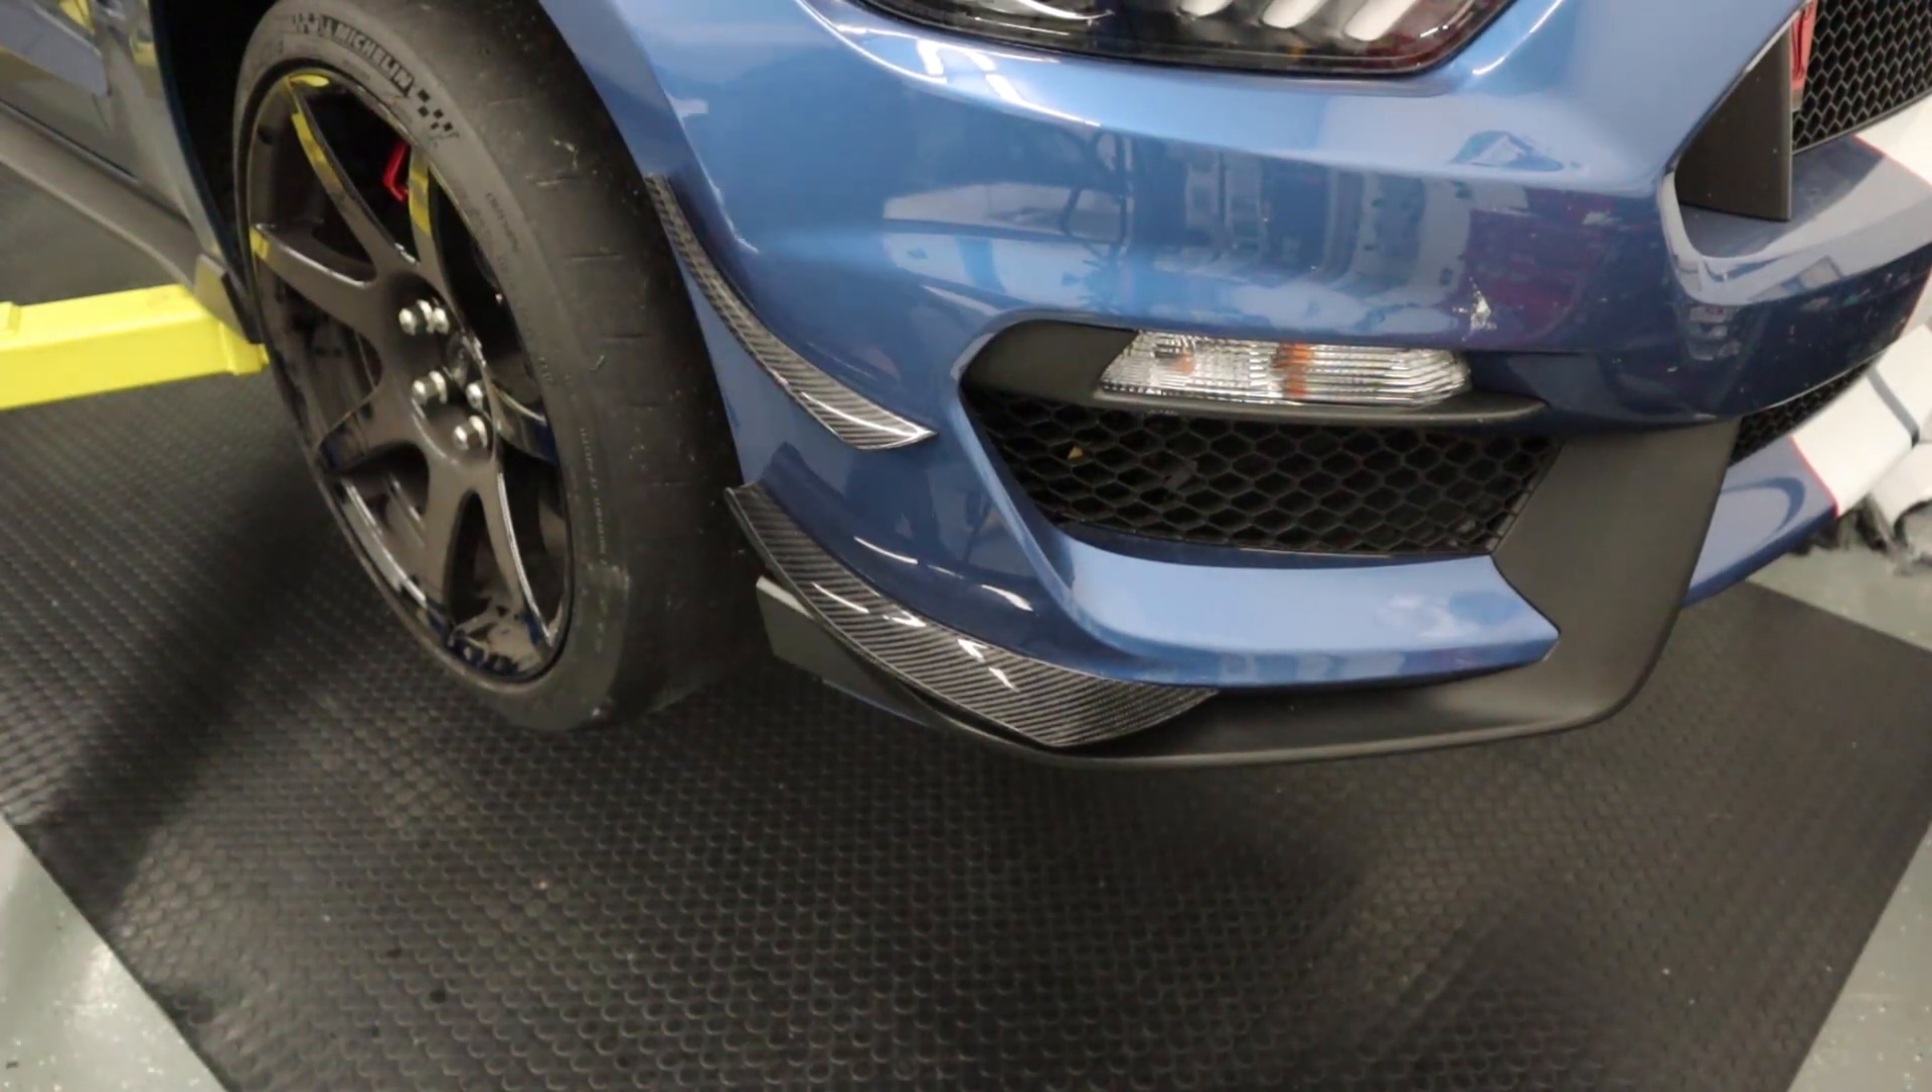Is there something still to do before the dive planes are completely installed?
No.